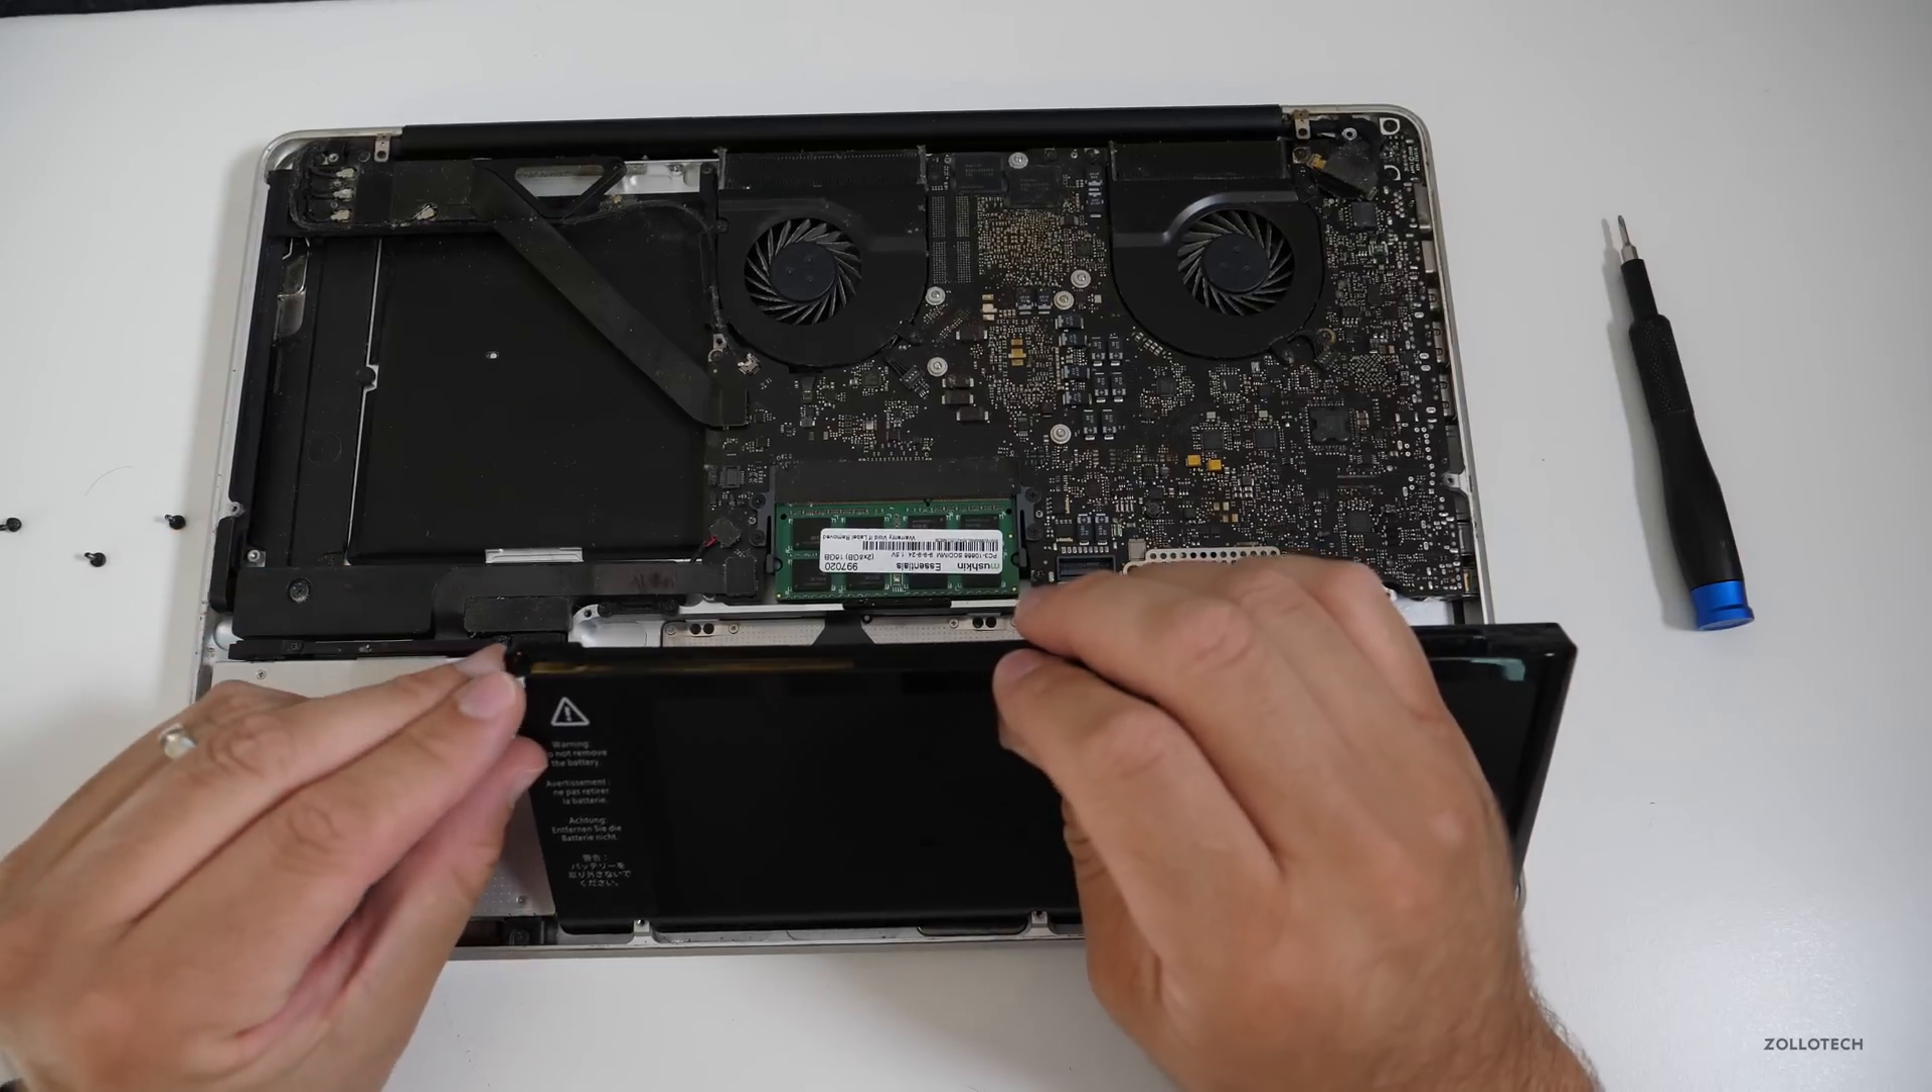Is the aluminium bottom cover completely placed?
No.